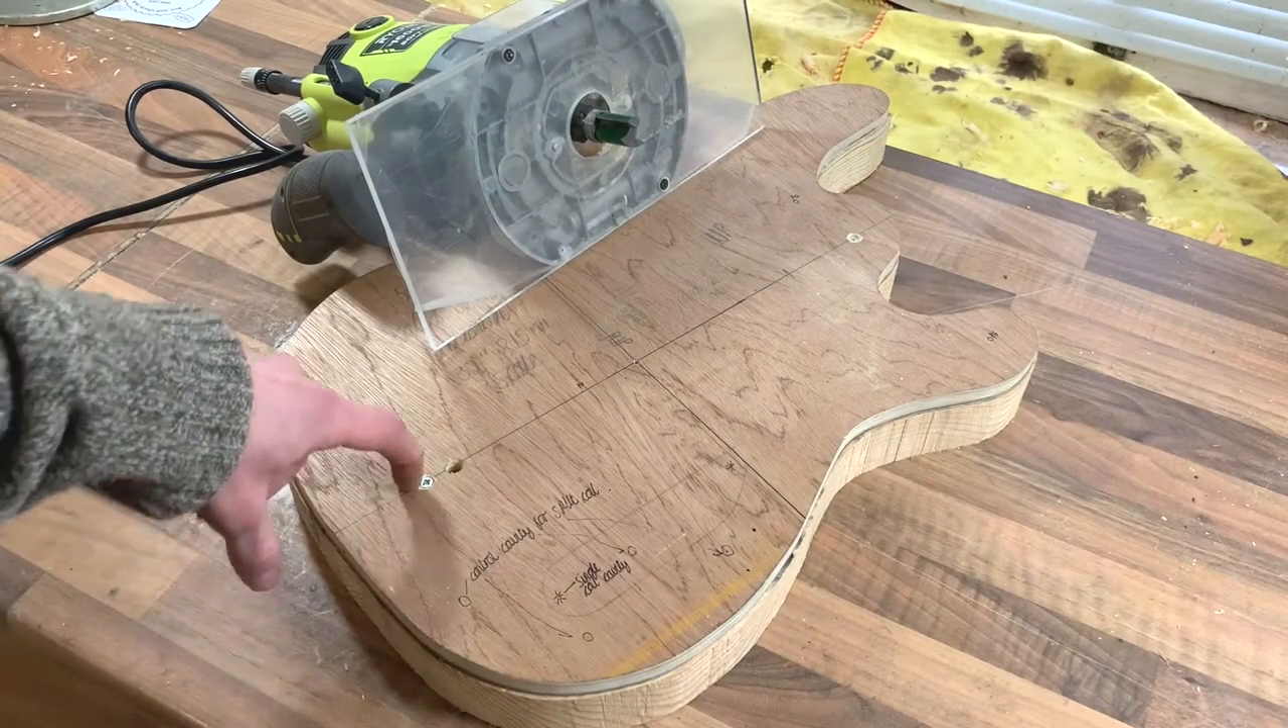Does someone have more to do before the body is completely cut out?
No.